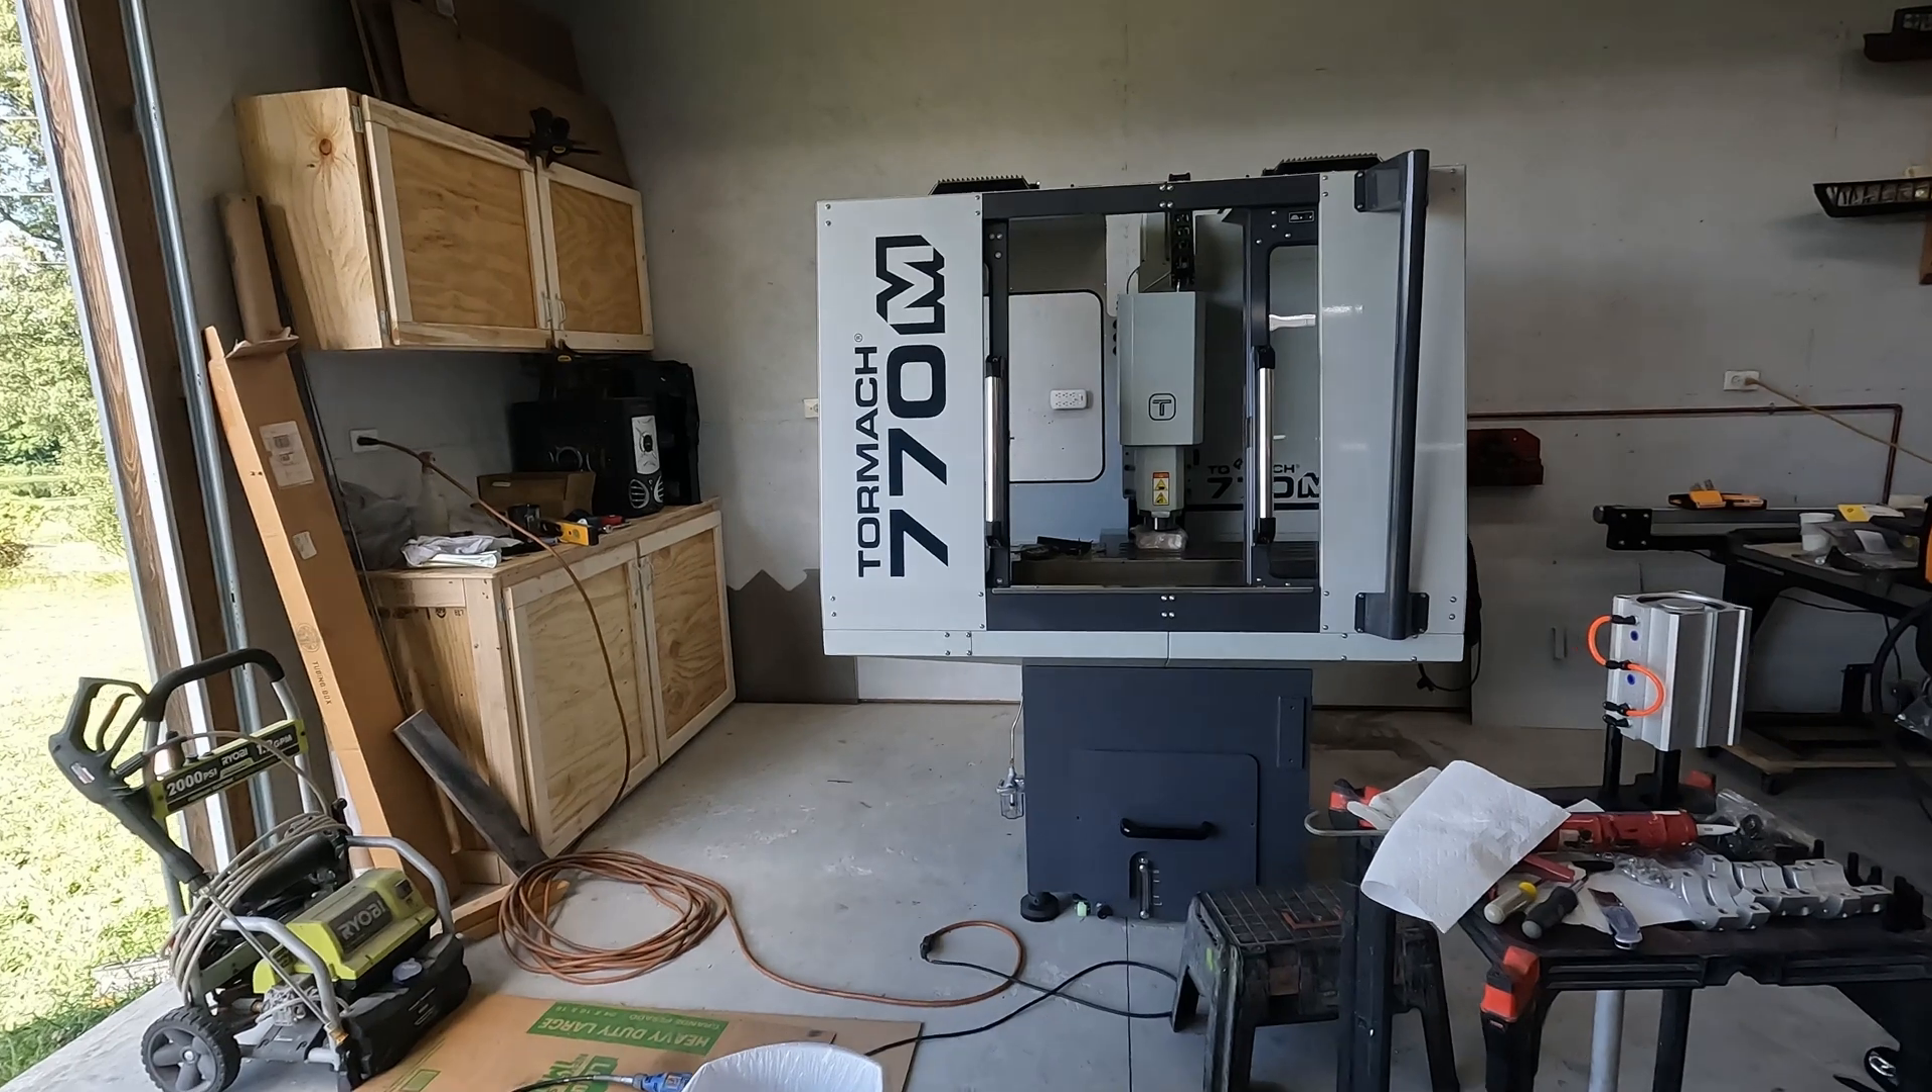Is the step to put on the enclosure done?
Yes.